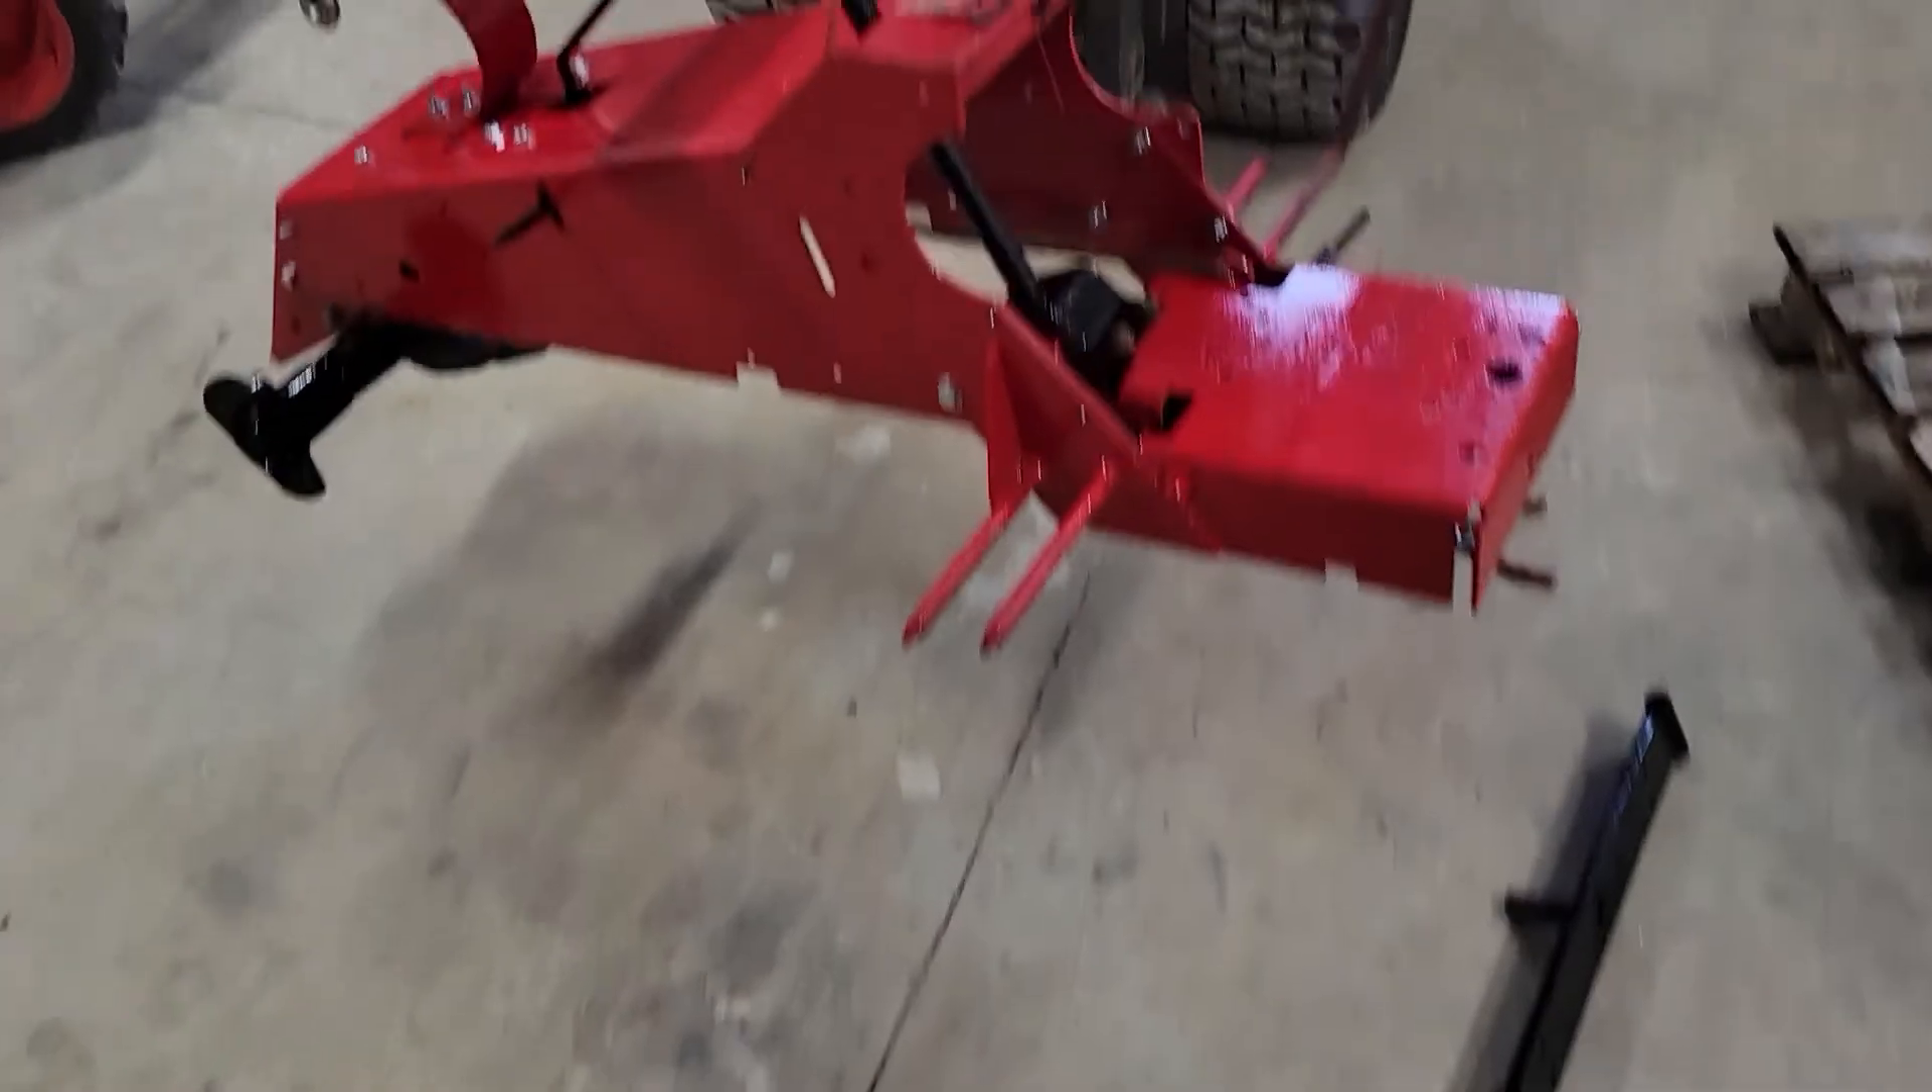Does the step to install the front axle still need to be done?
Yes.